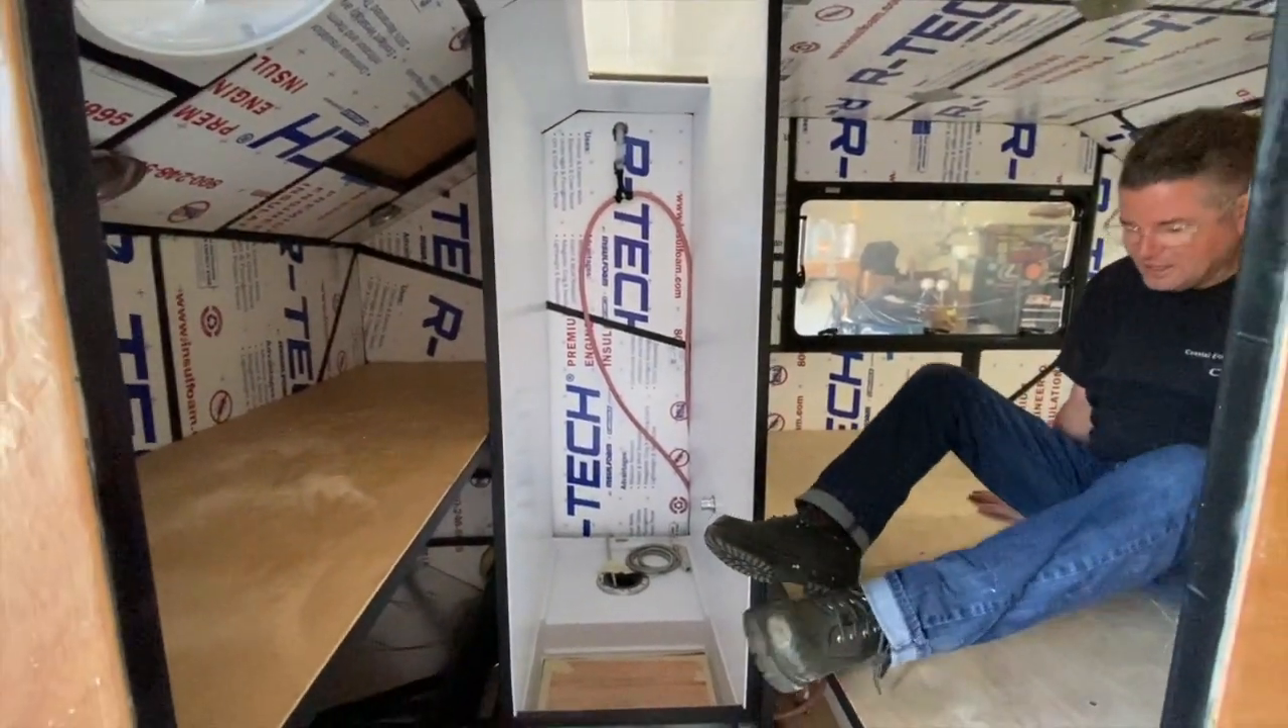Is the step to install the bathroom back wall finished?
No.